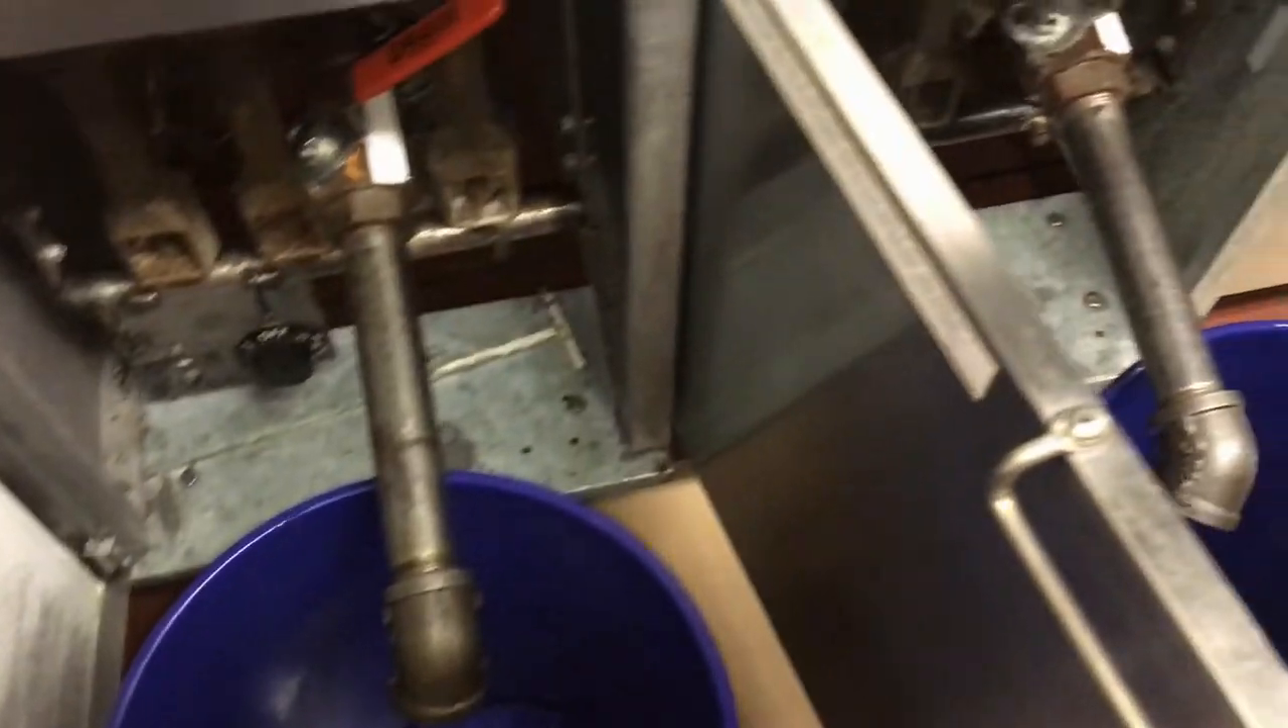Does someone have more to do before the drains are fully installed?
No.